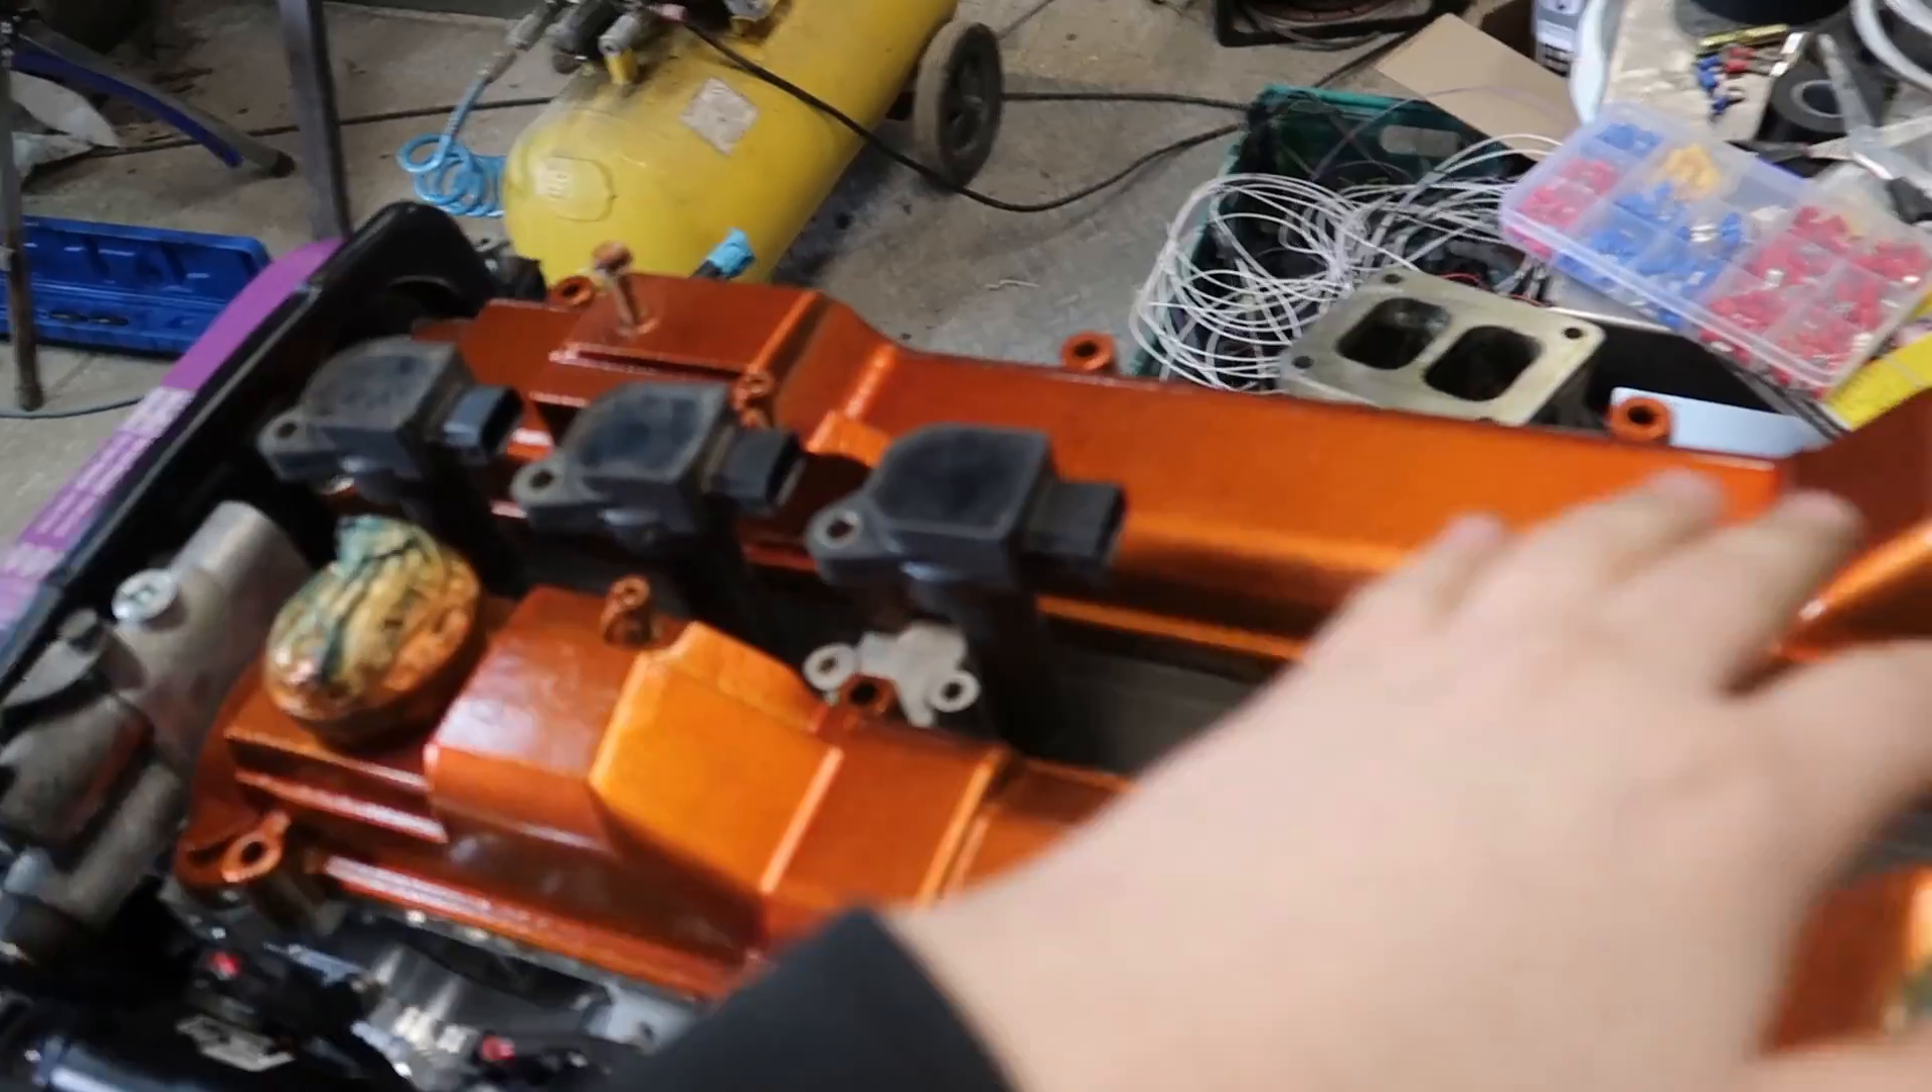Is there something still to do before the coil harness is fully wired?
Yes.